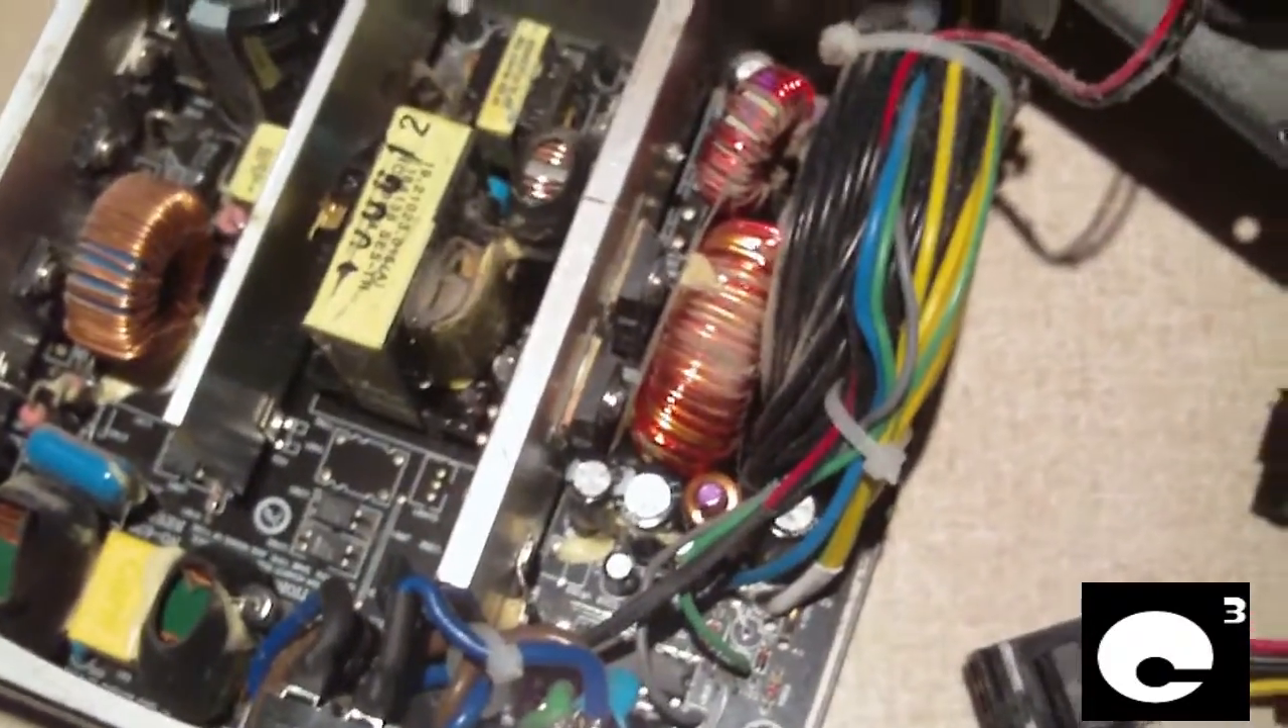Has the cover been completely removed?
Yes.